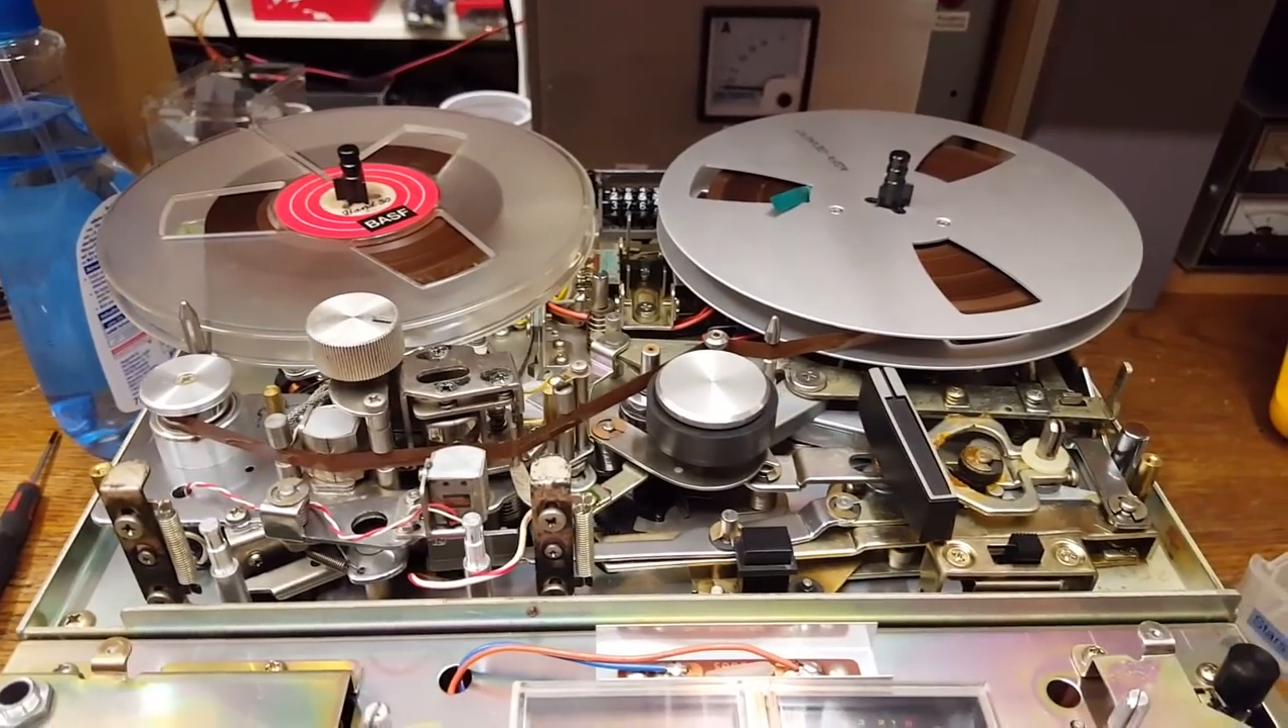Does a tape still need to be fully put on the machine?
No.